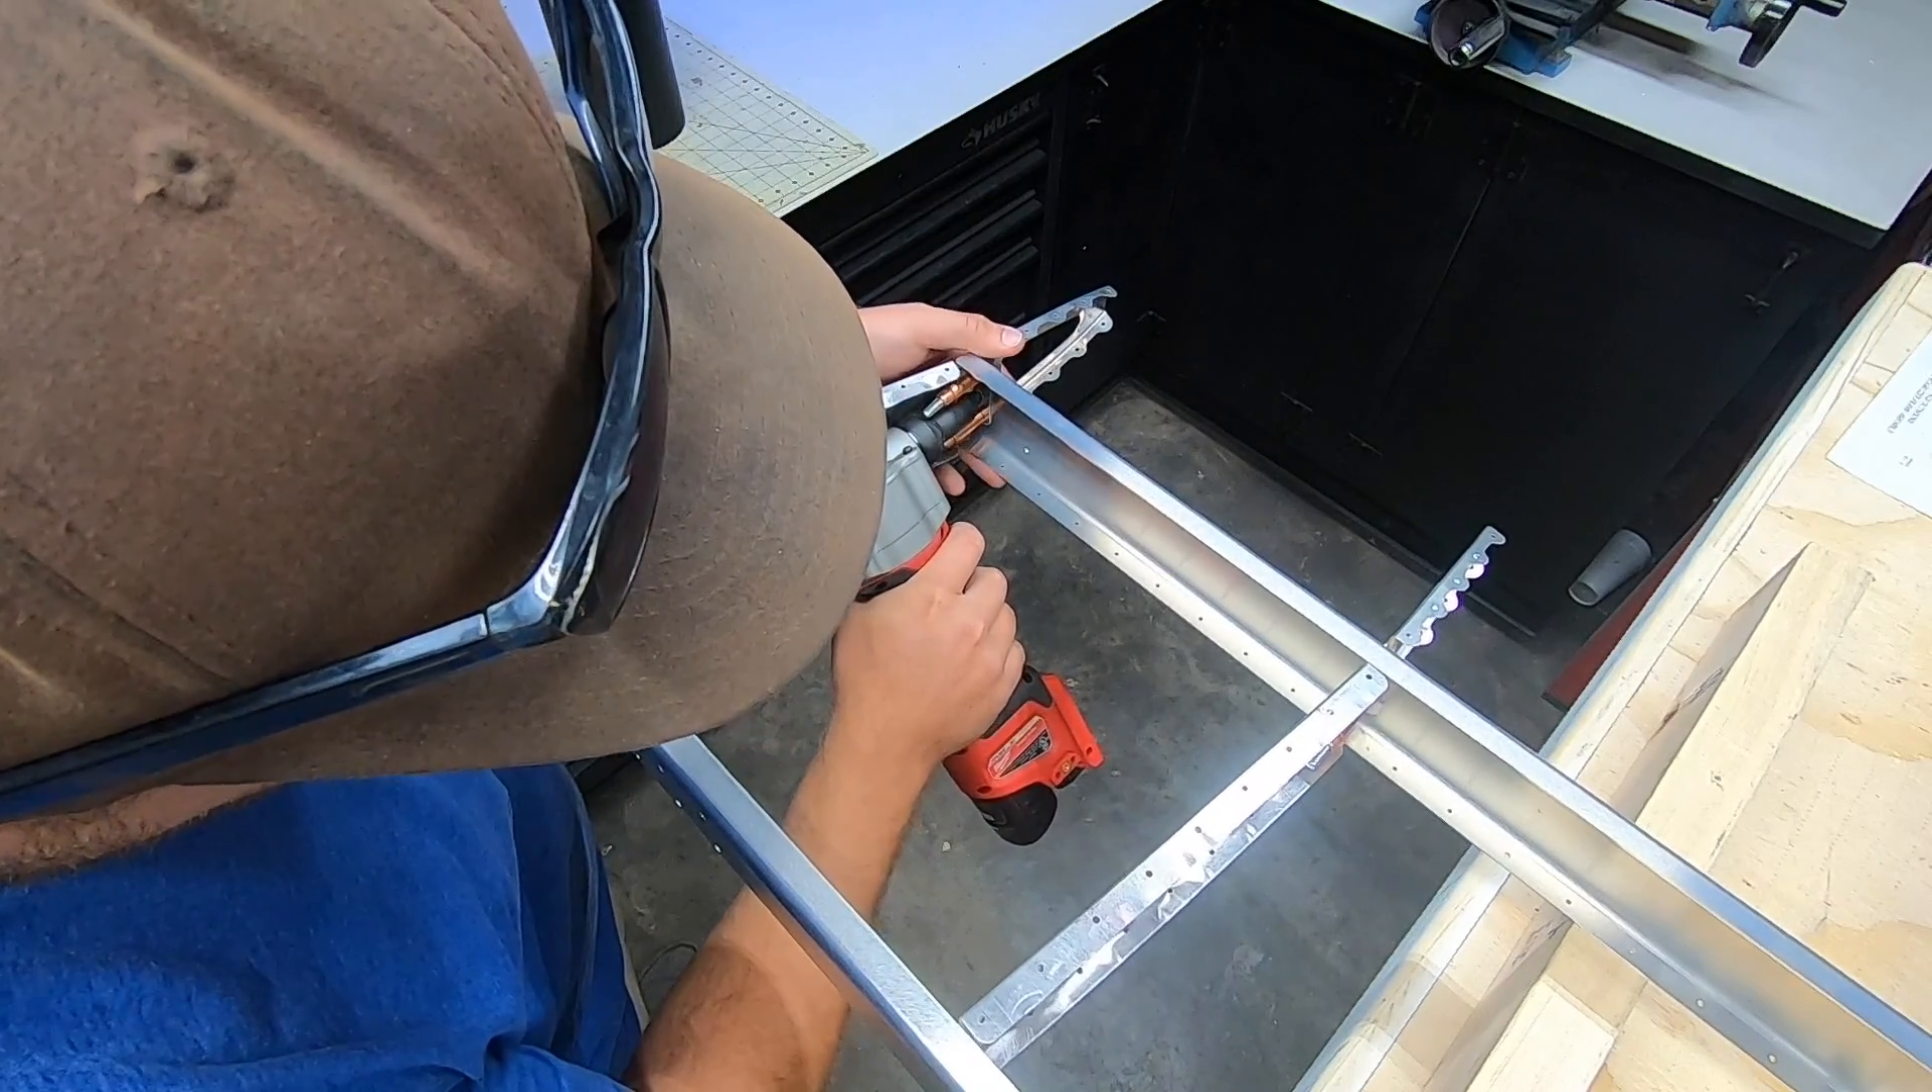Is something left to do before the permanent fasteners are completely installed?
Yes.